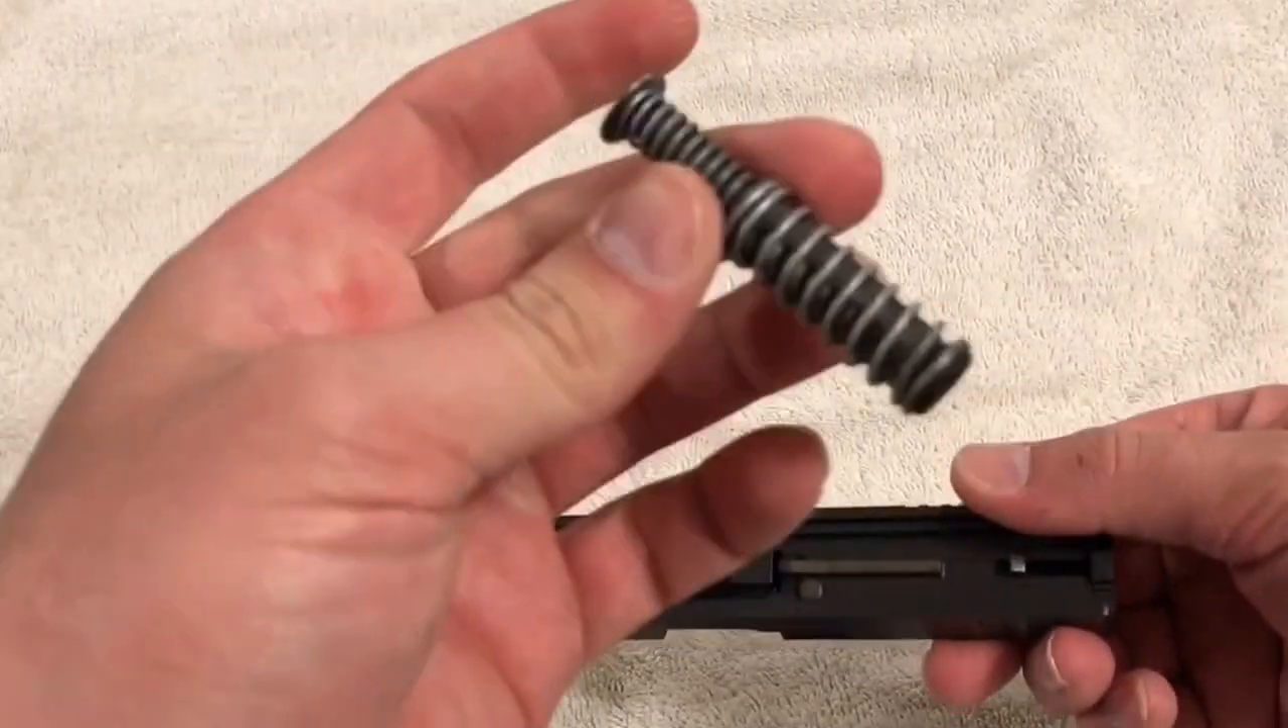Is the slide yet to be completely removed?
No.